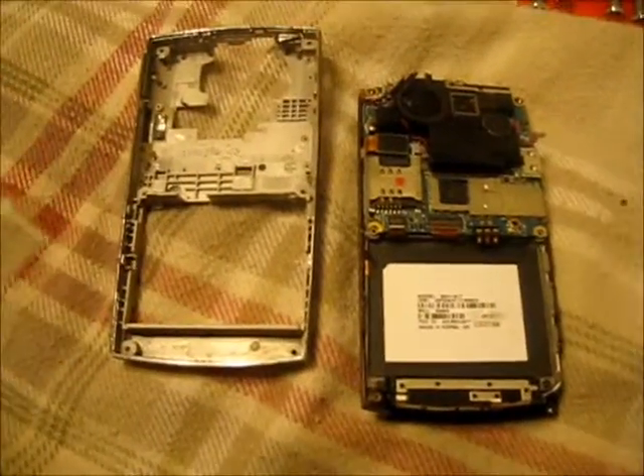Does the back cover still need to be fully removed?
No.